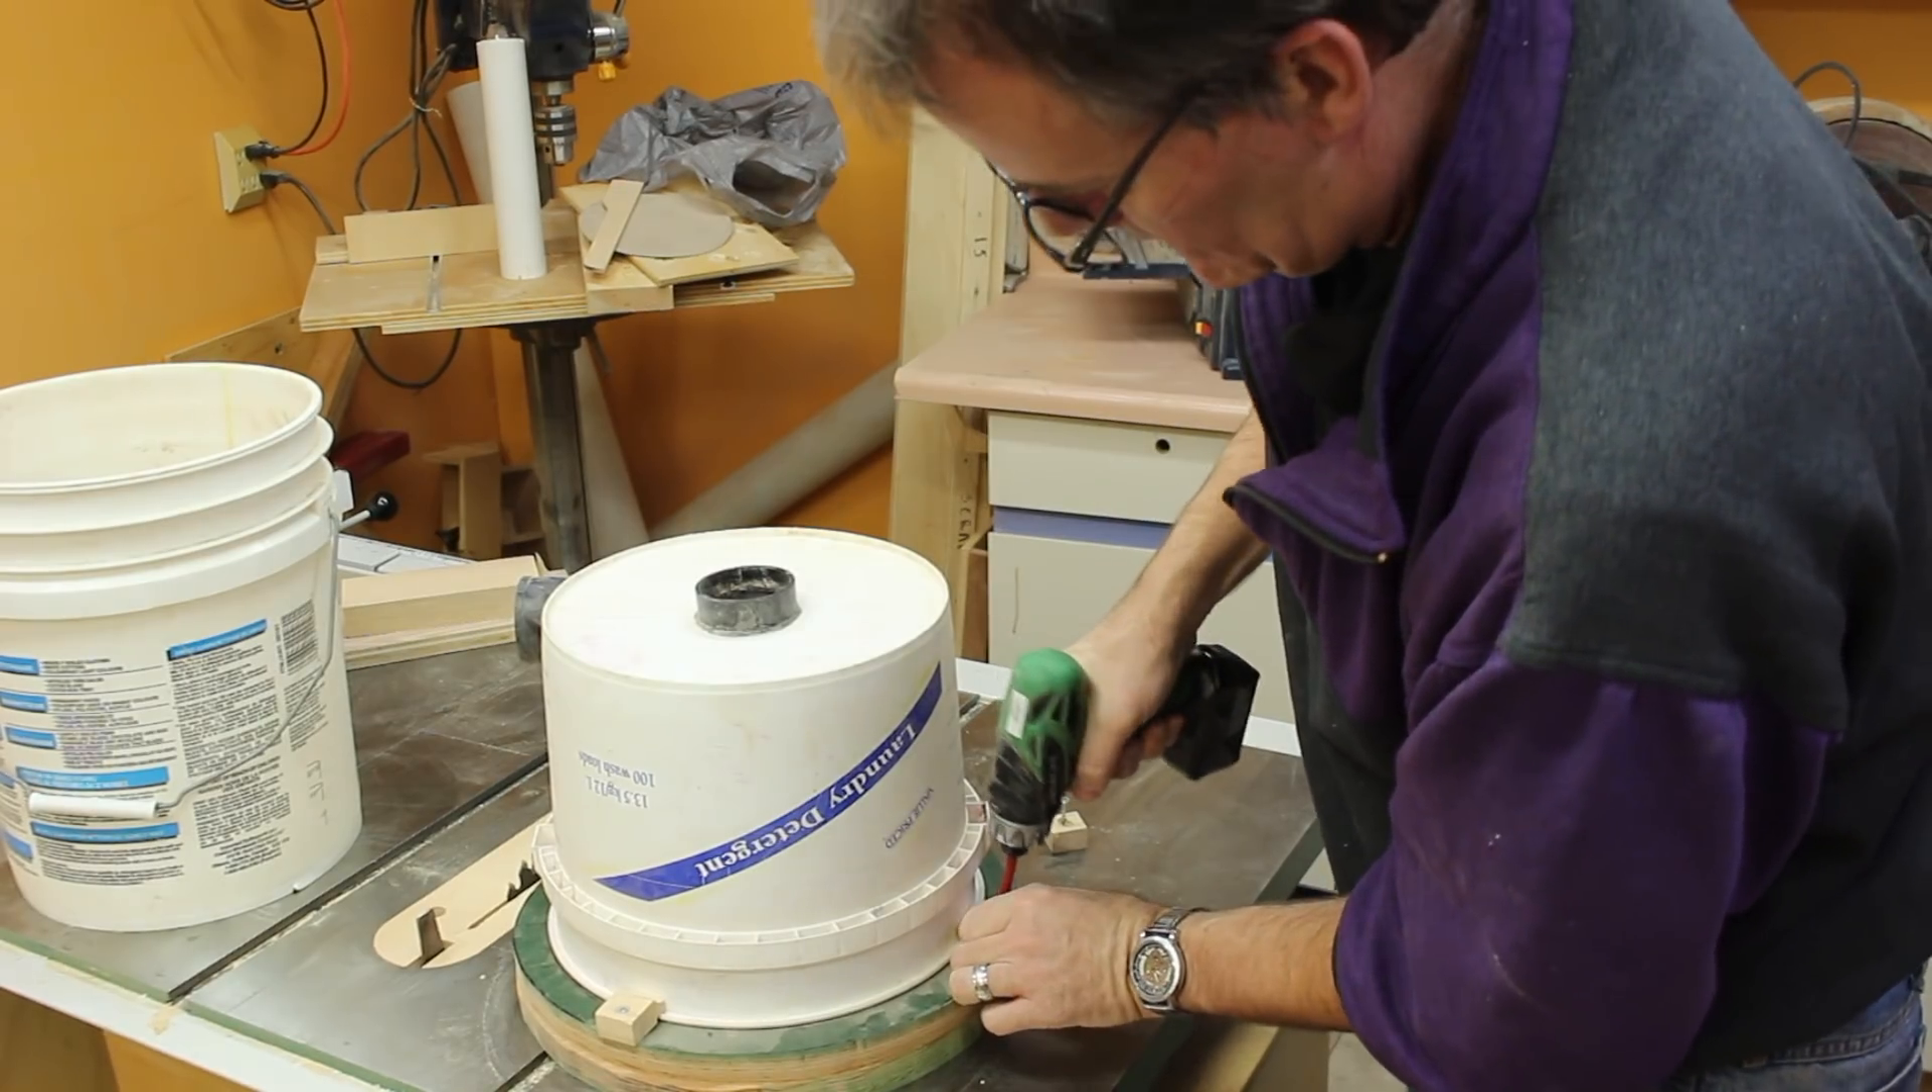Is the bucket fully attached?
No.